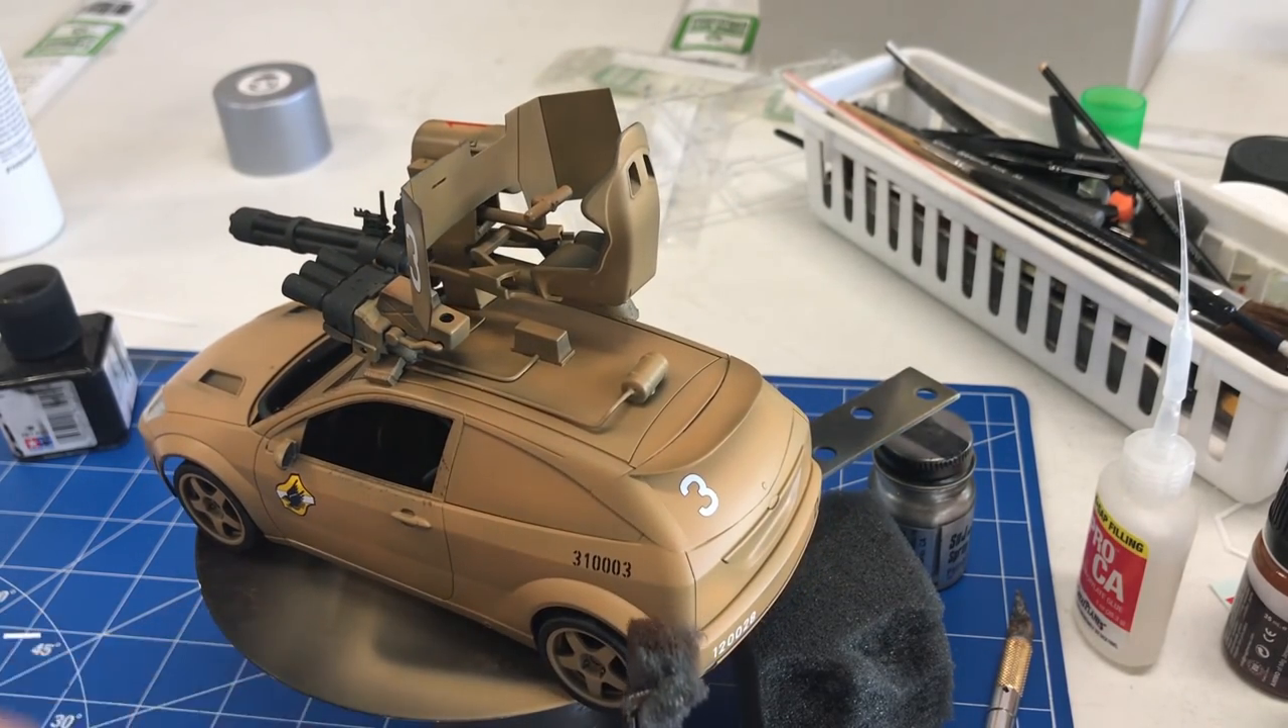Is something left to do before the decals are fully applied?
No.